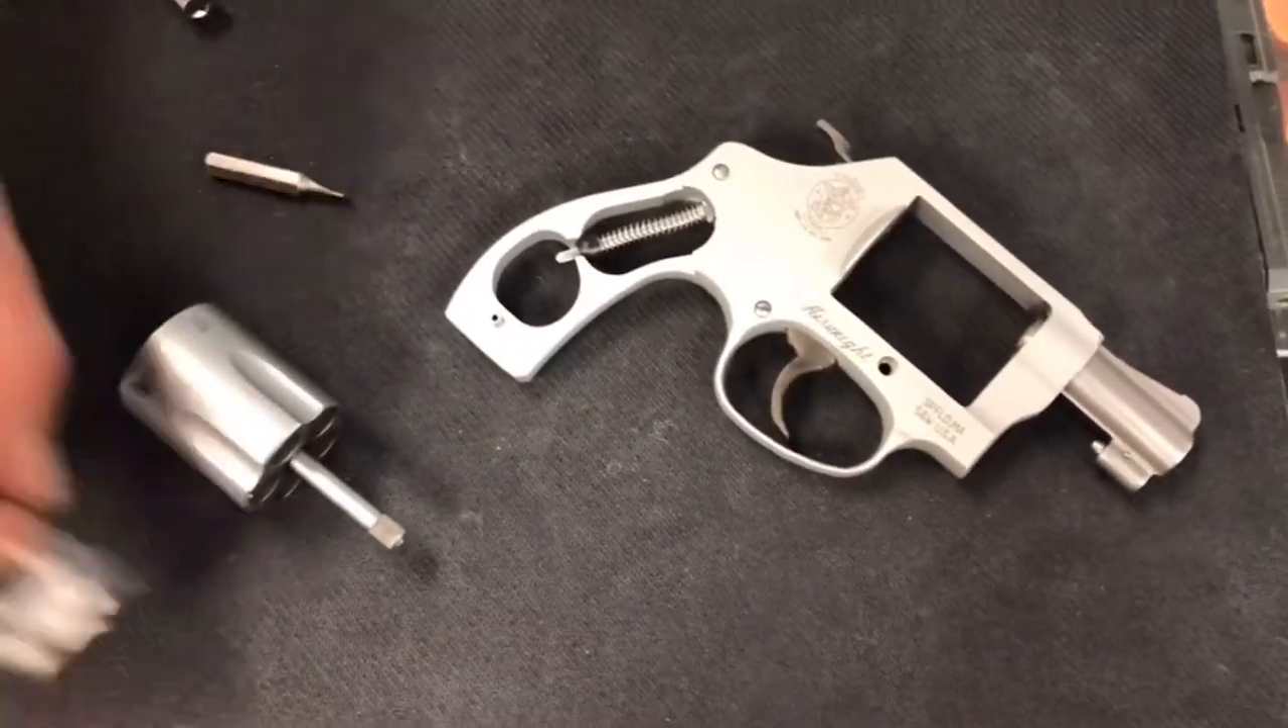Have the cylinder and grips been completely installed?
No.